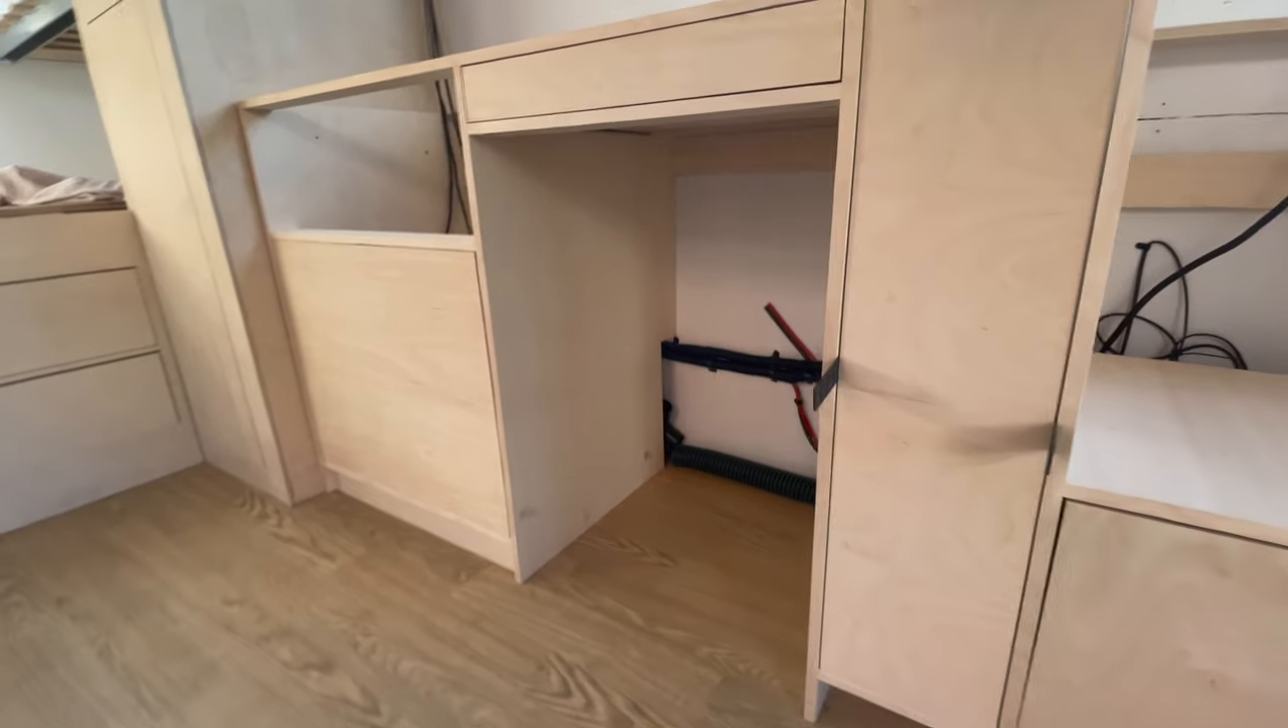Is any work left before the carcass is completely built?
No.